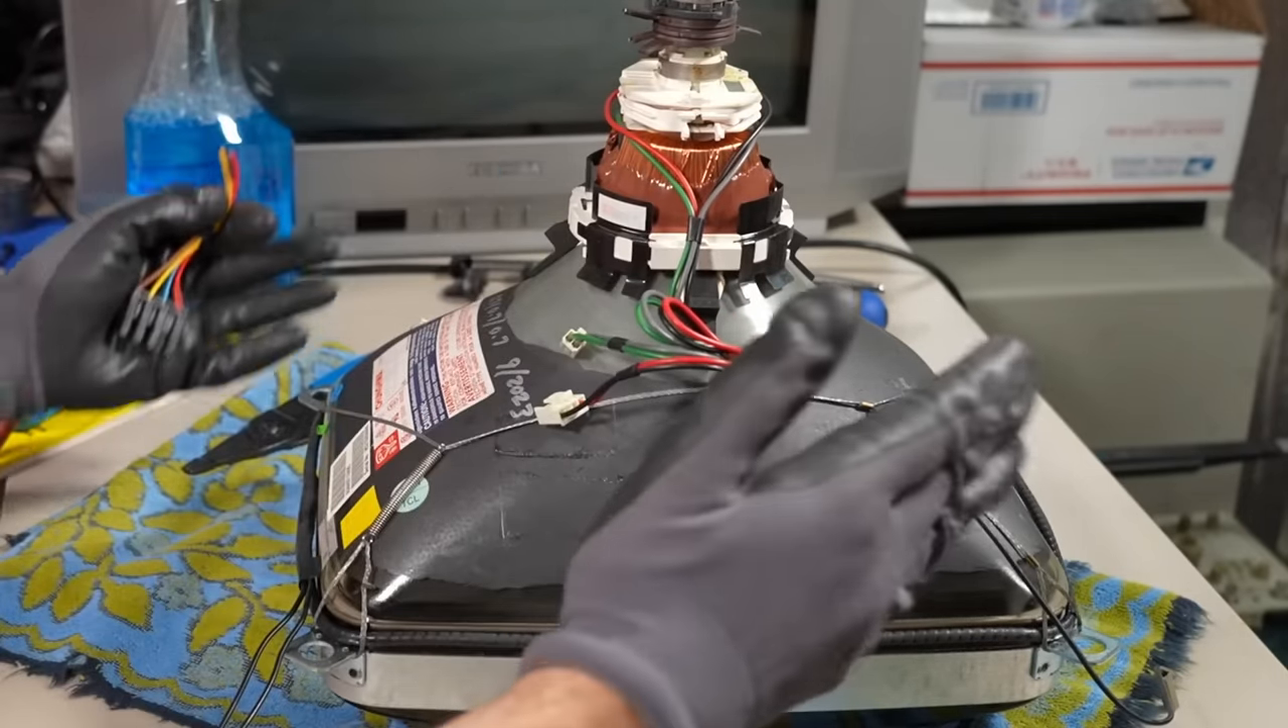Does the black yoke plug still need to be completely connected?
Yes.